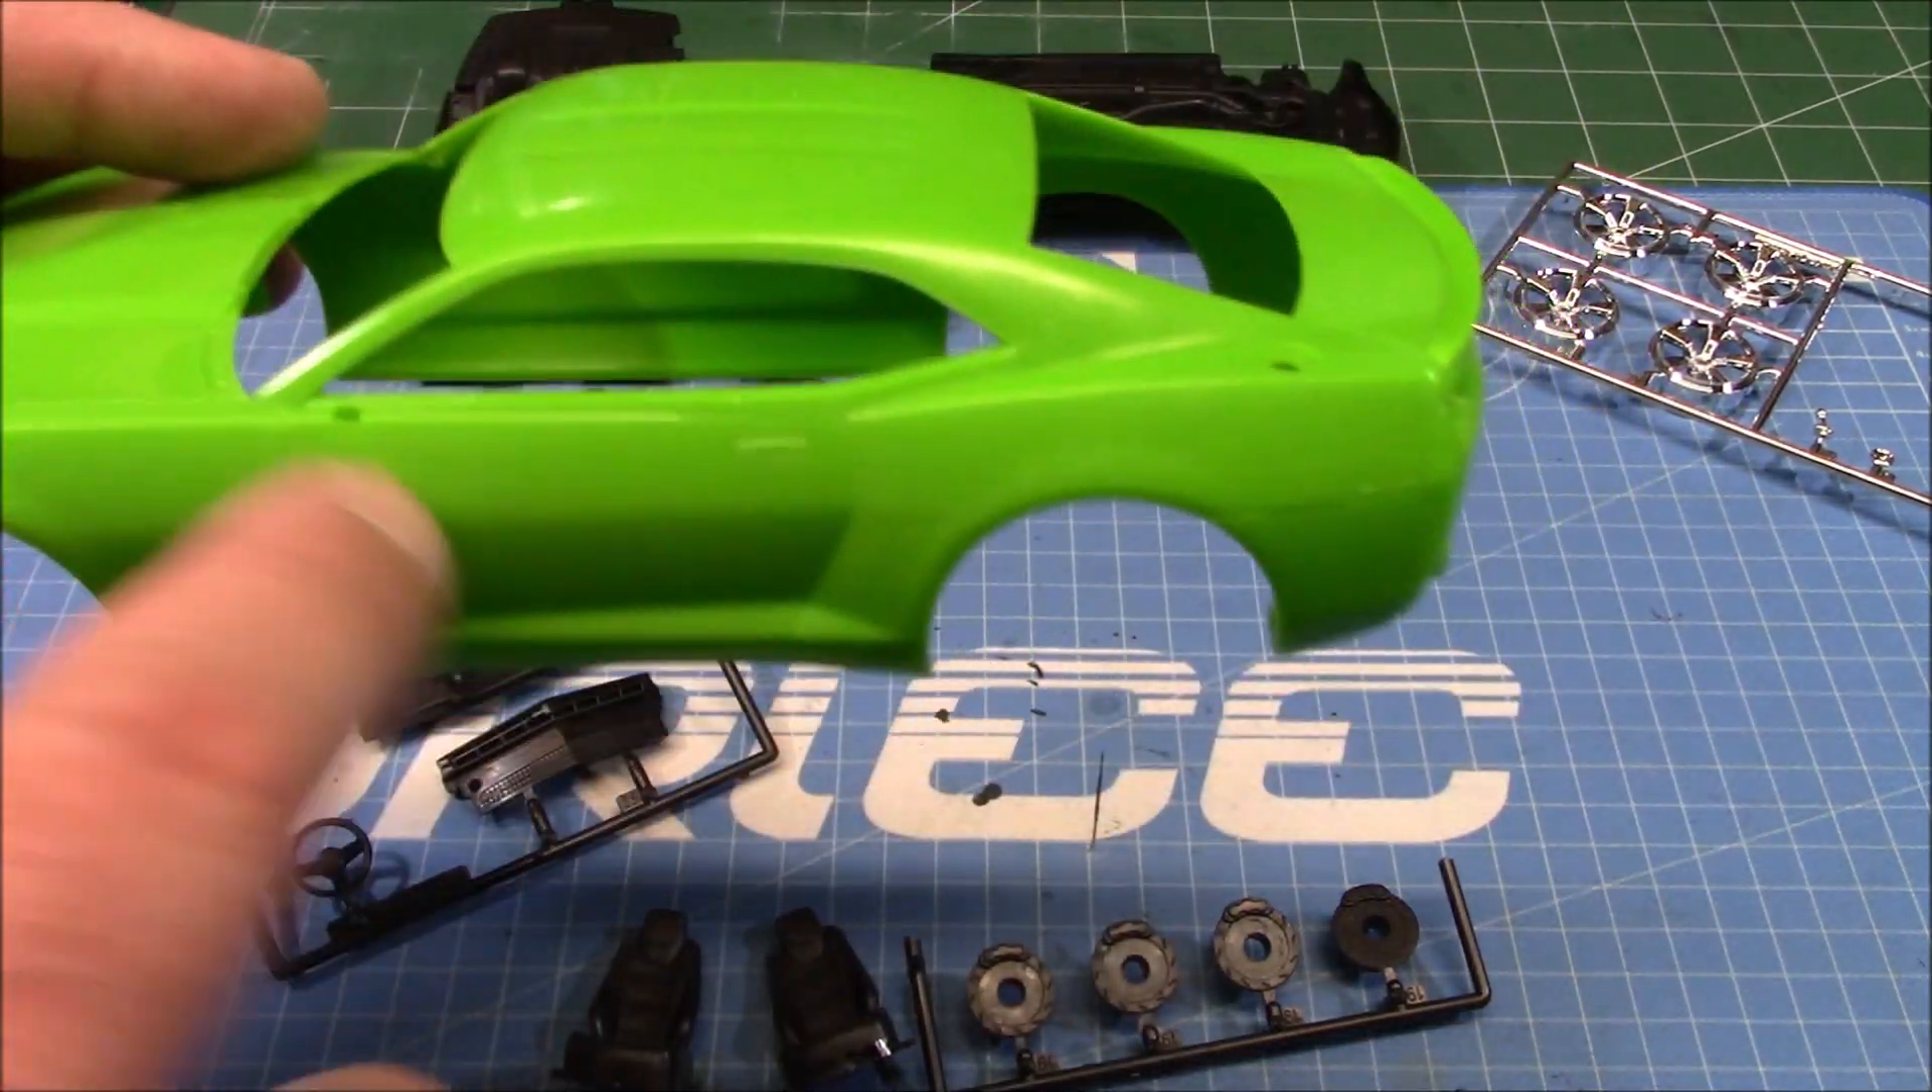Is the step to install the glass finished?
No.